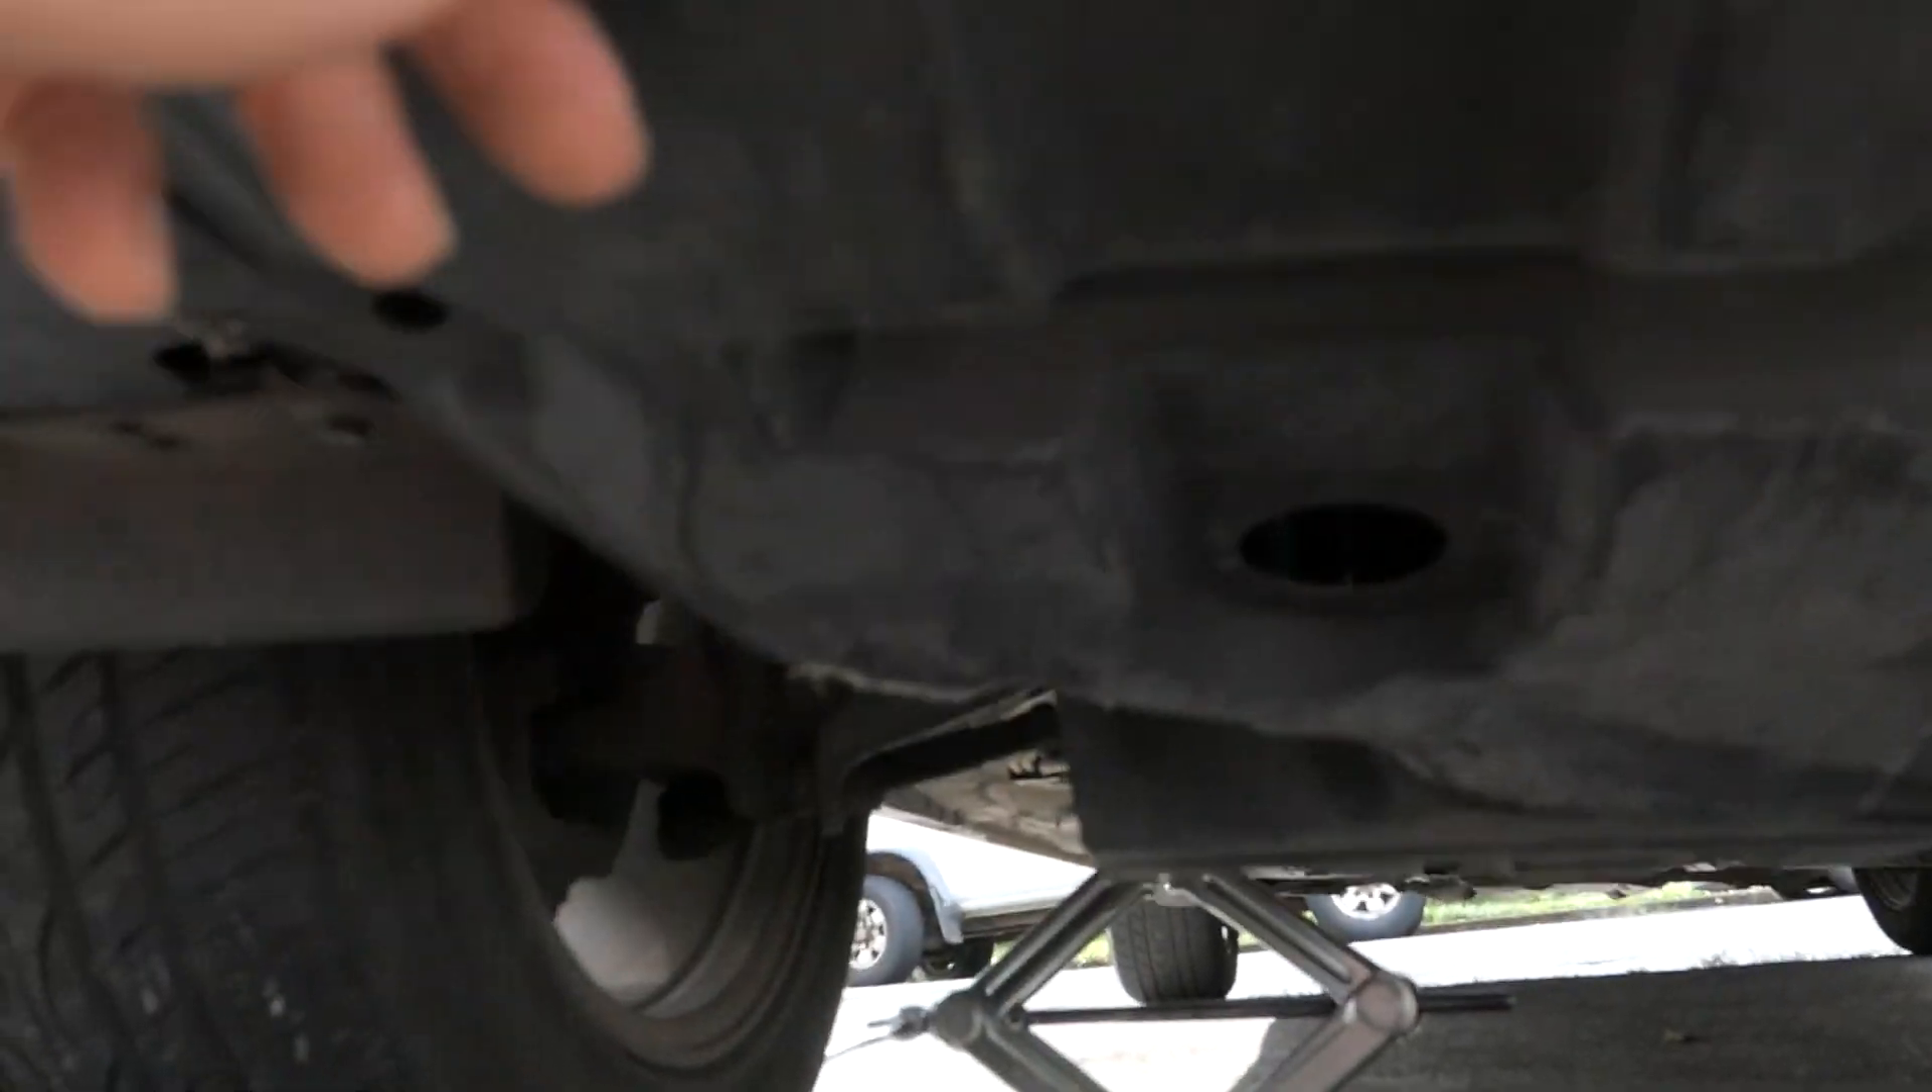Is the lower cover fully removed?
No.